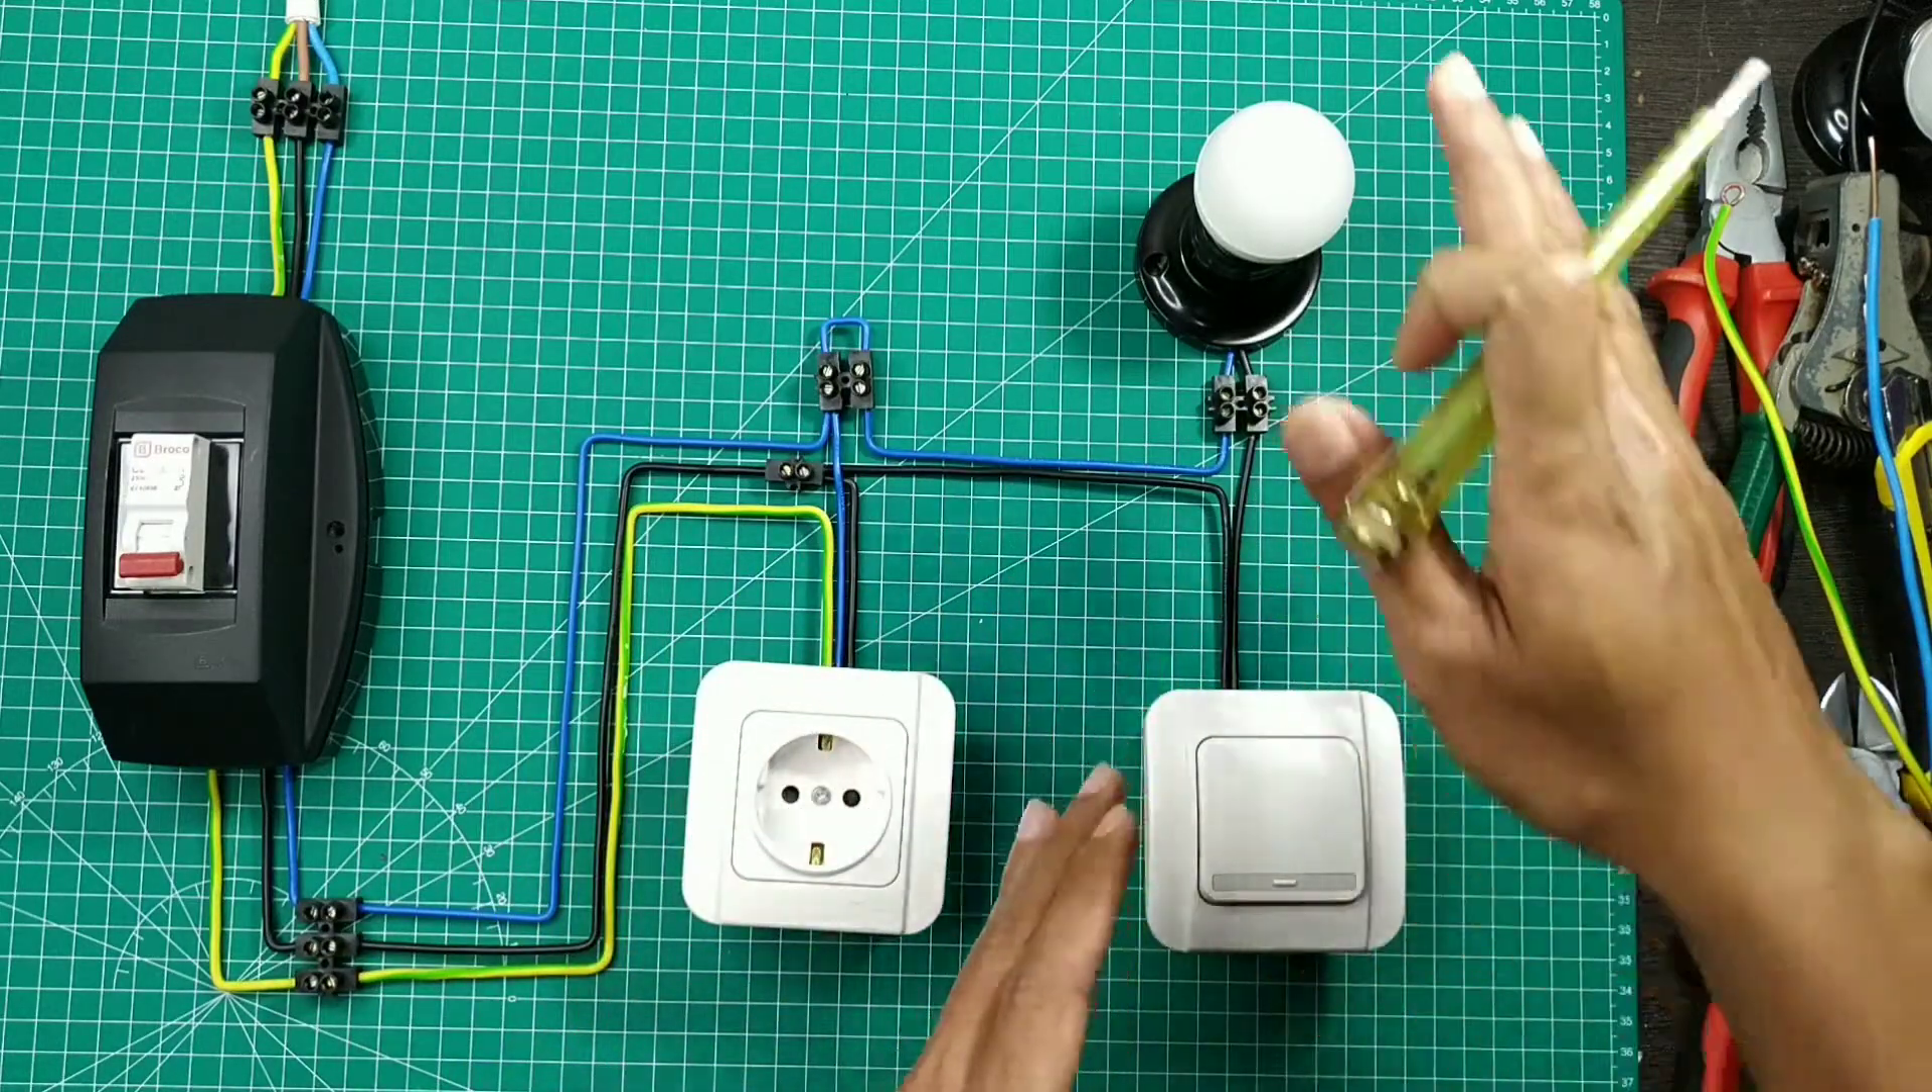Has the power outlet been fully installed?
Yes.